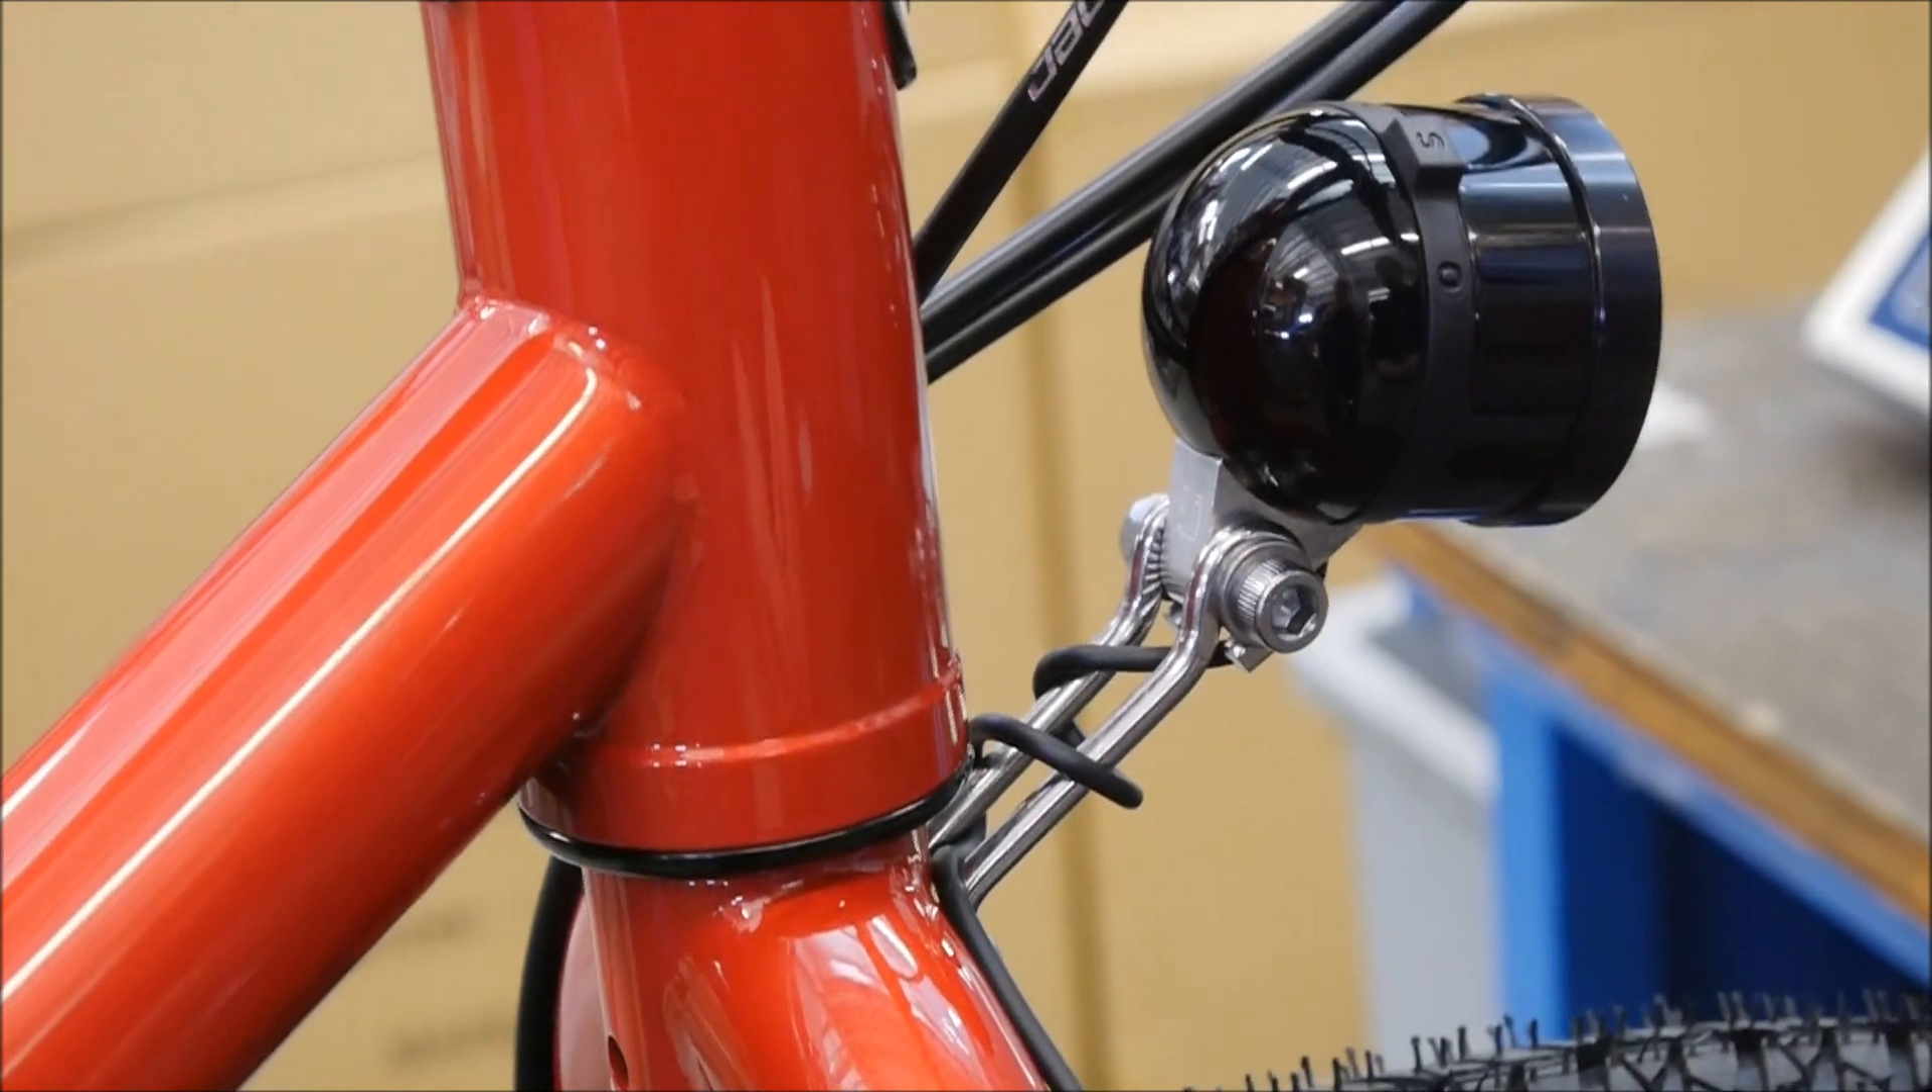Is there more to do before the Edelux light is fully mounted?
No.